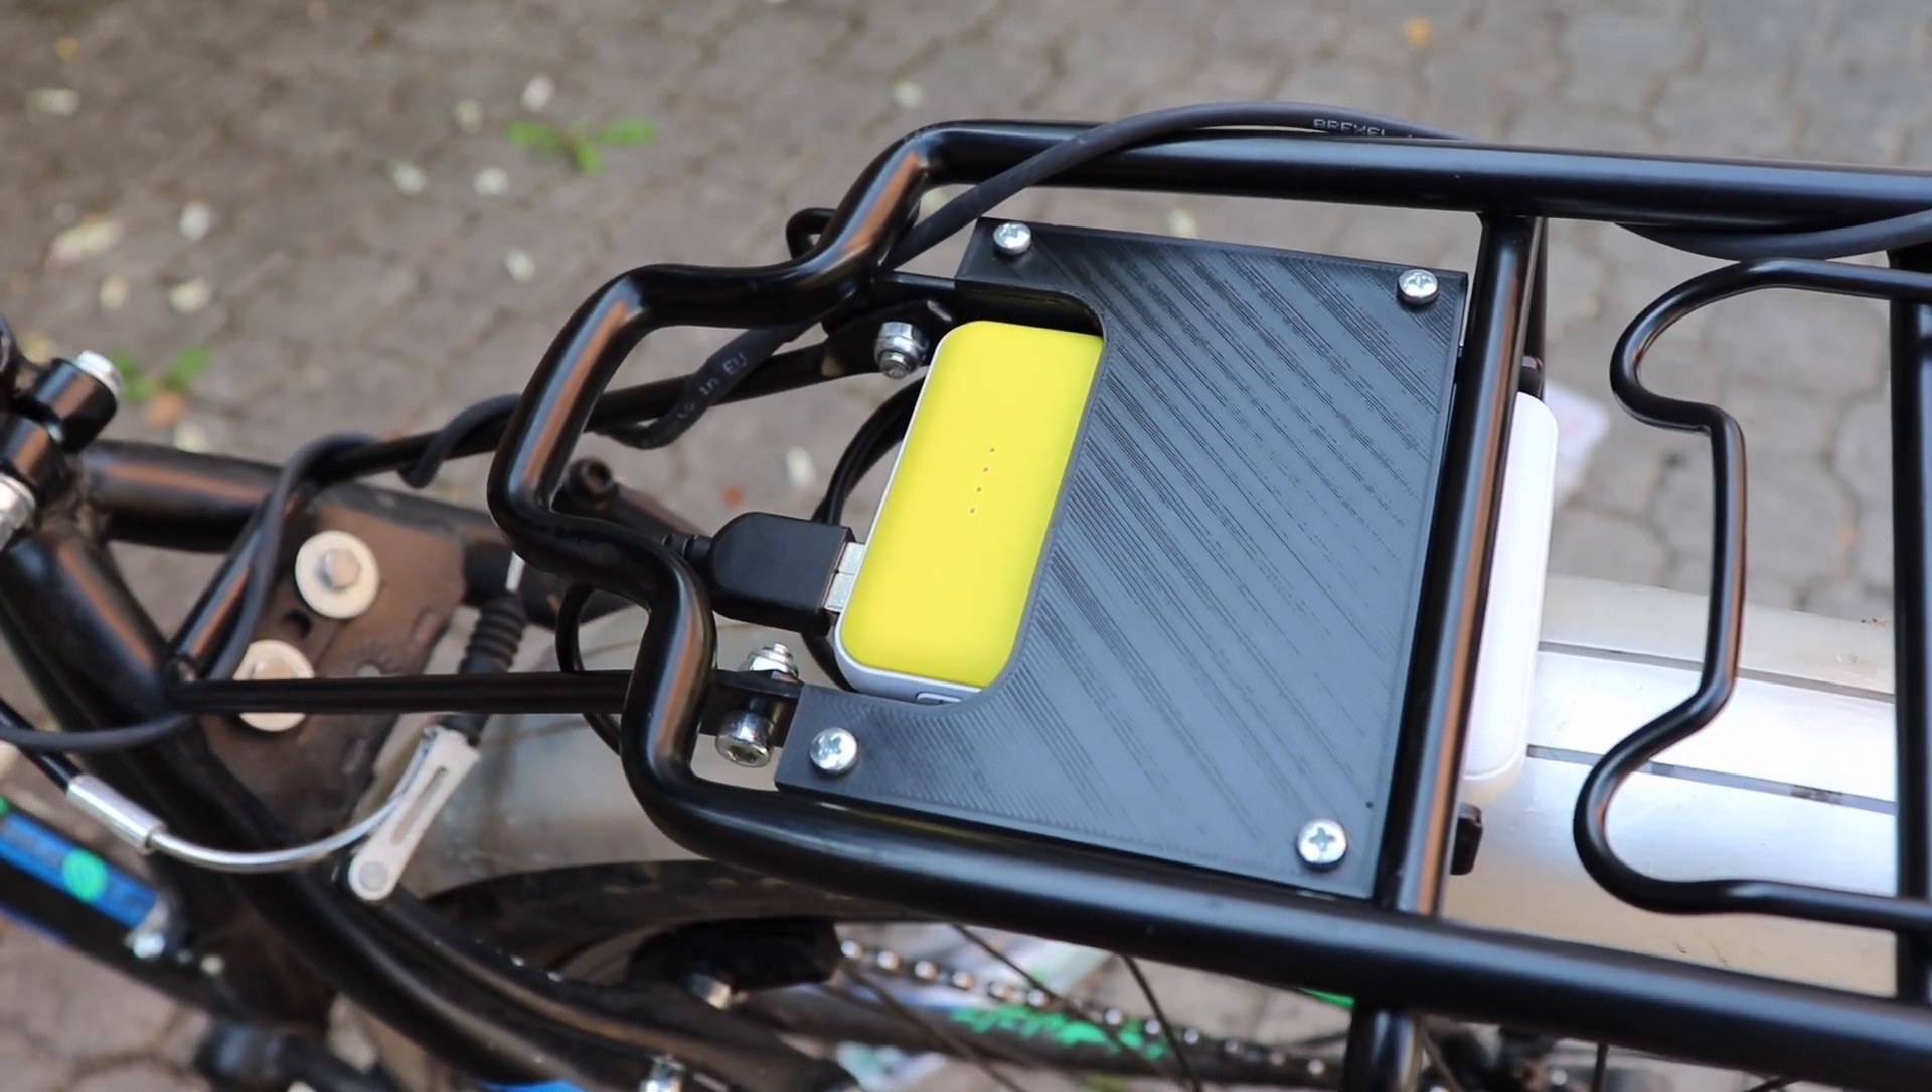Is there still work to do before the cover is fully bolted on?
No.